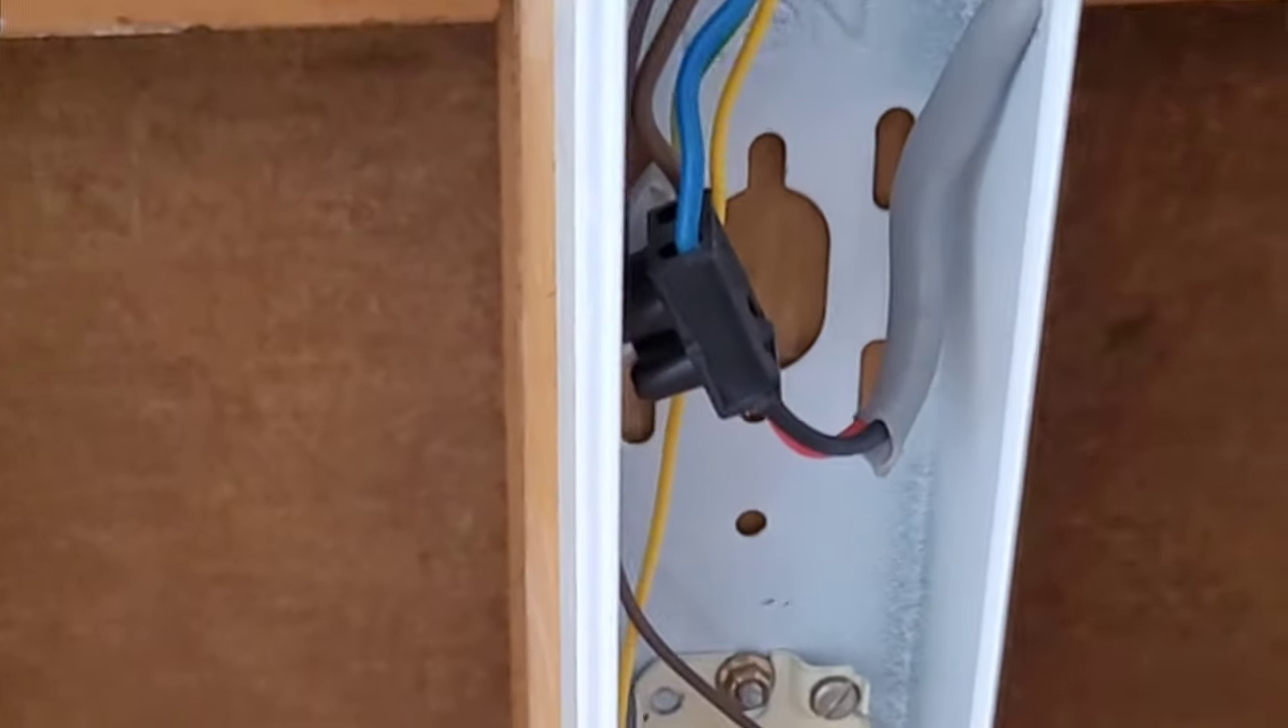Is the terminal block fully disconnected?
No.